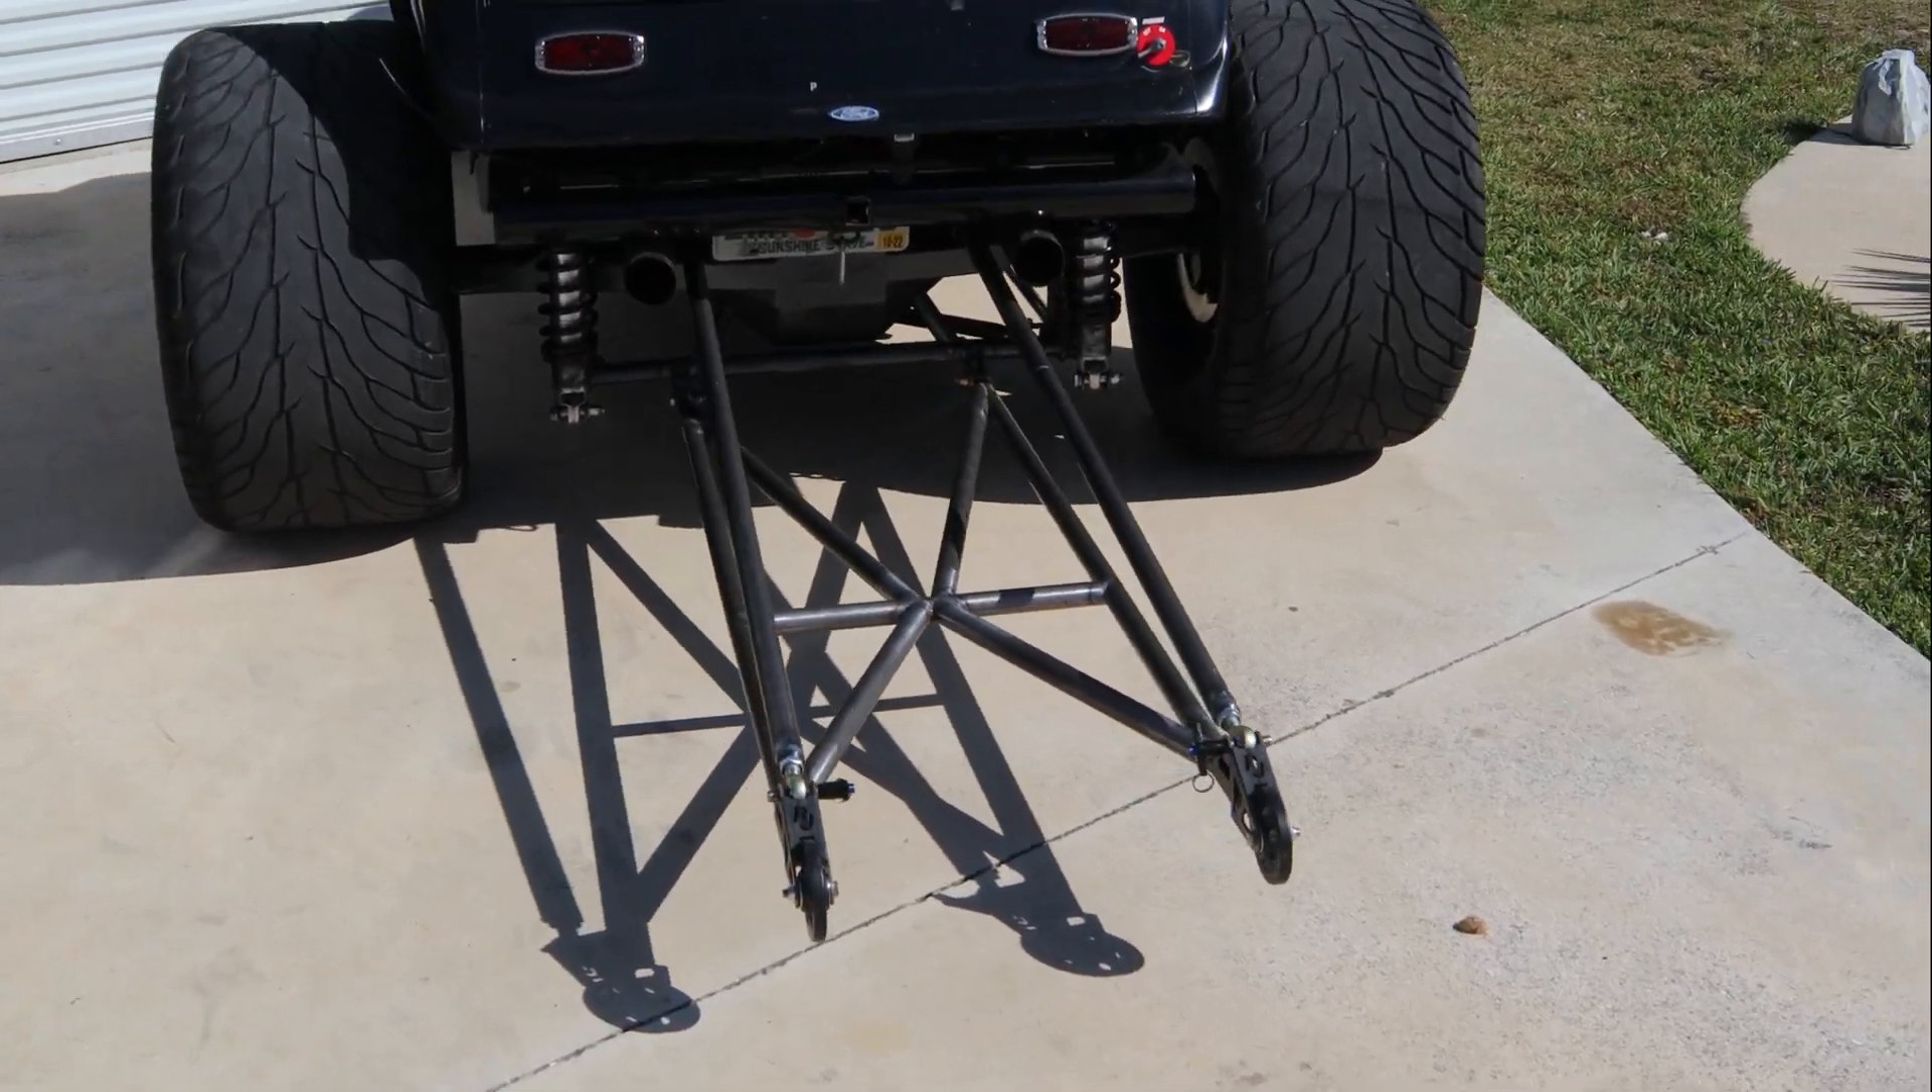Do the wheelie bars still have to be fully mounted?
No.